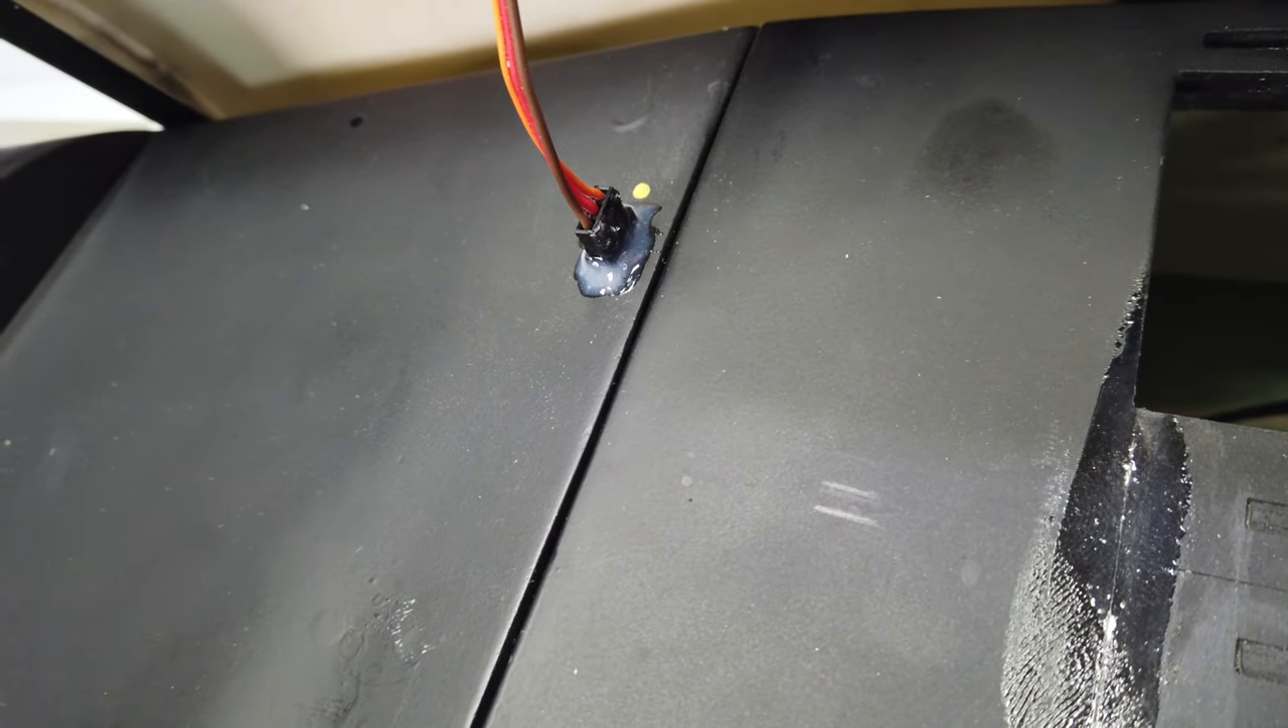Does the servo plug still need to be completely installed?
No.